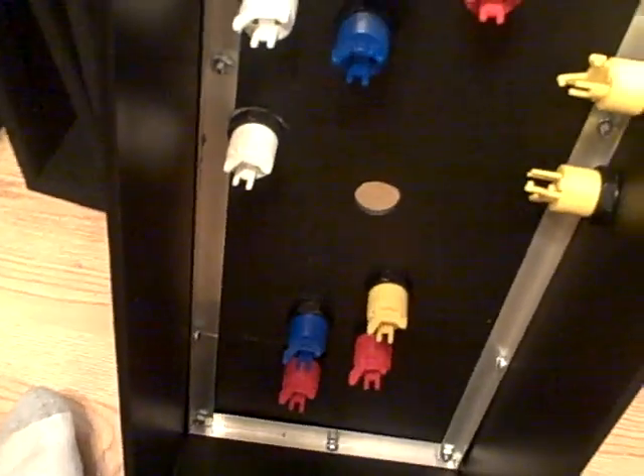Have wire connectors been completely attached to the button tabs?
No.